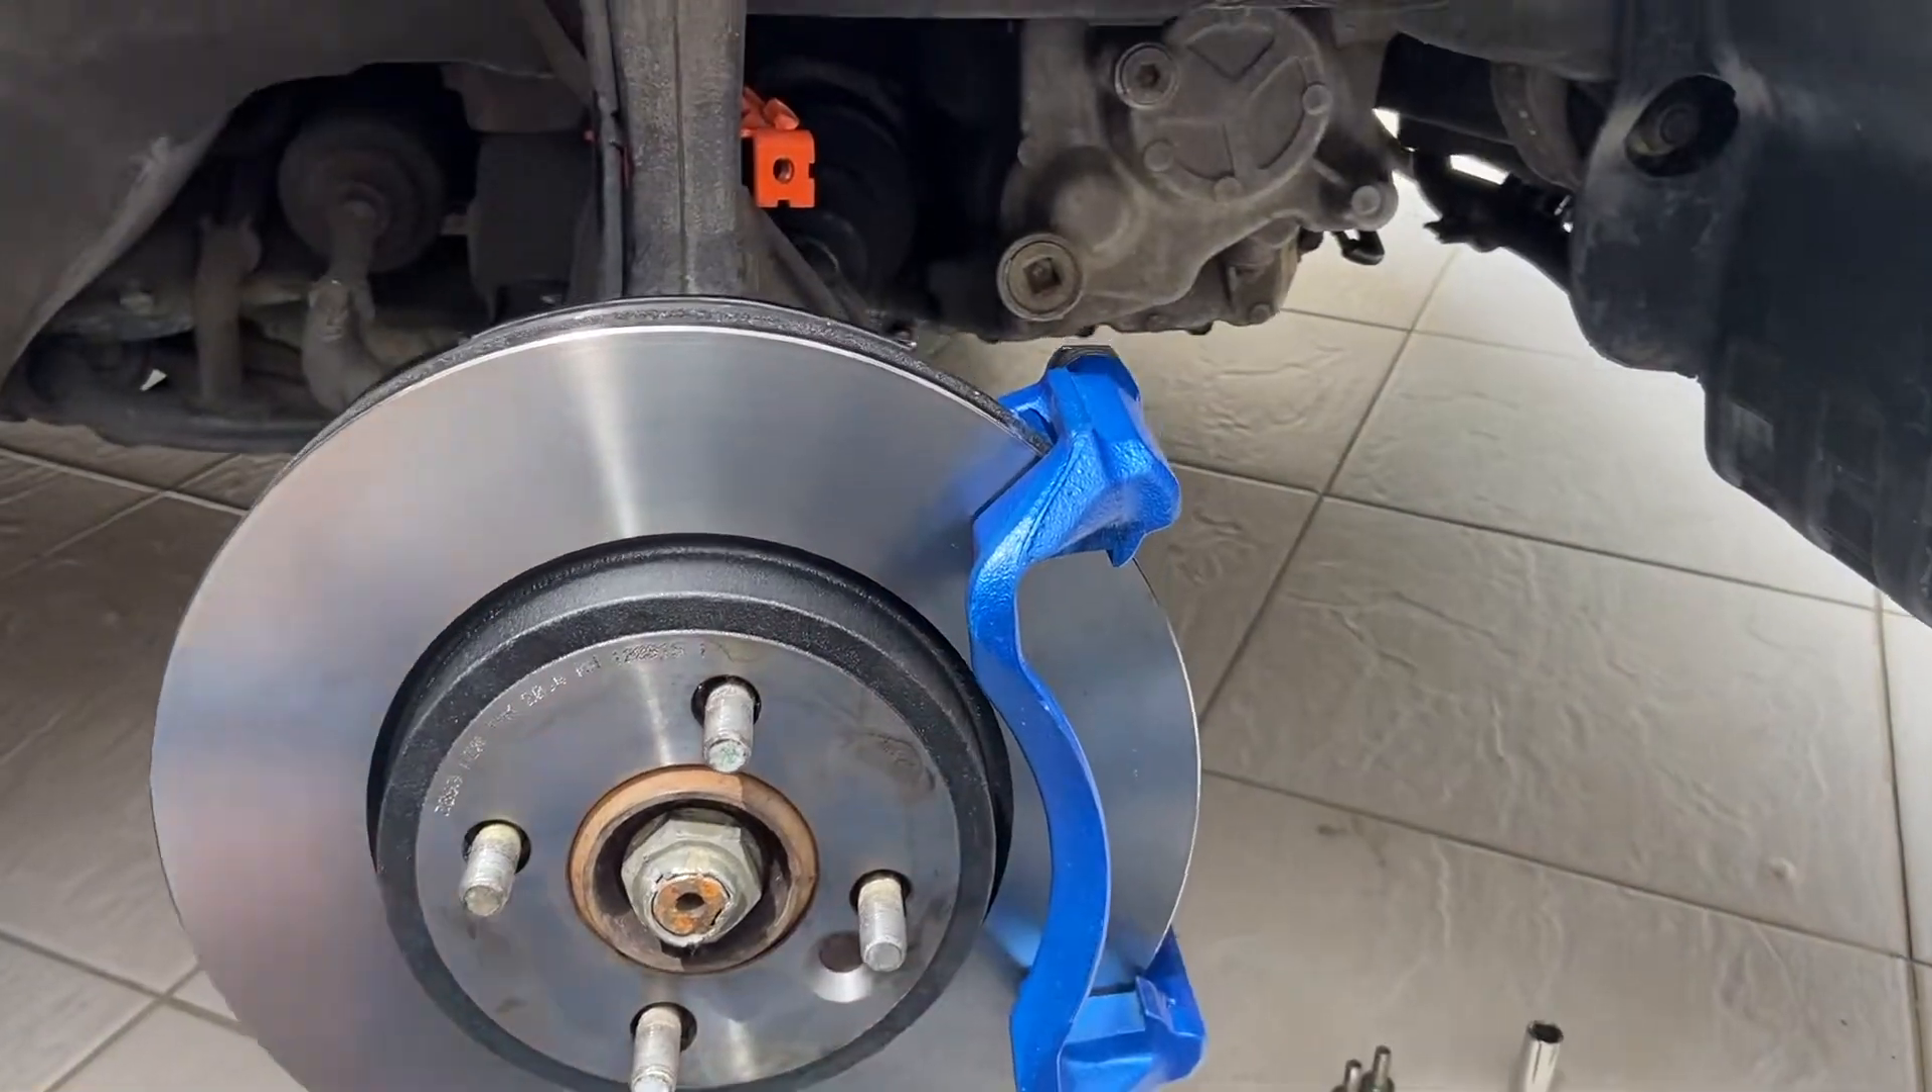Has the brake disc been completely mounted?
Yes.